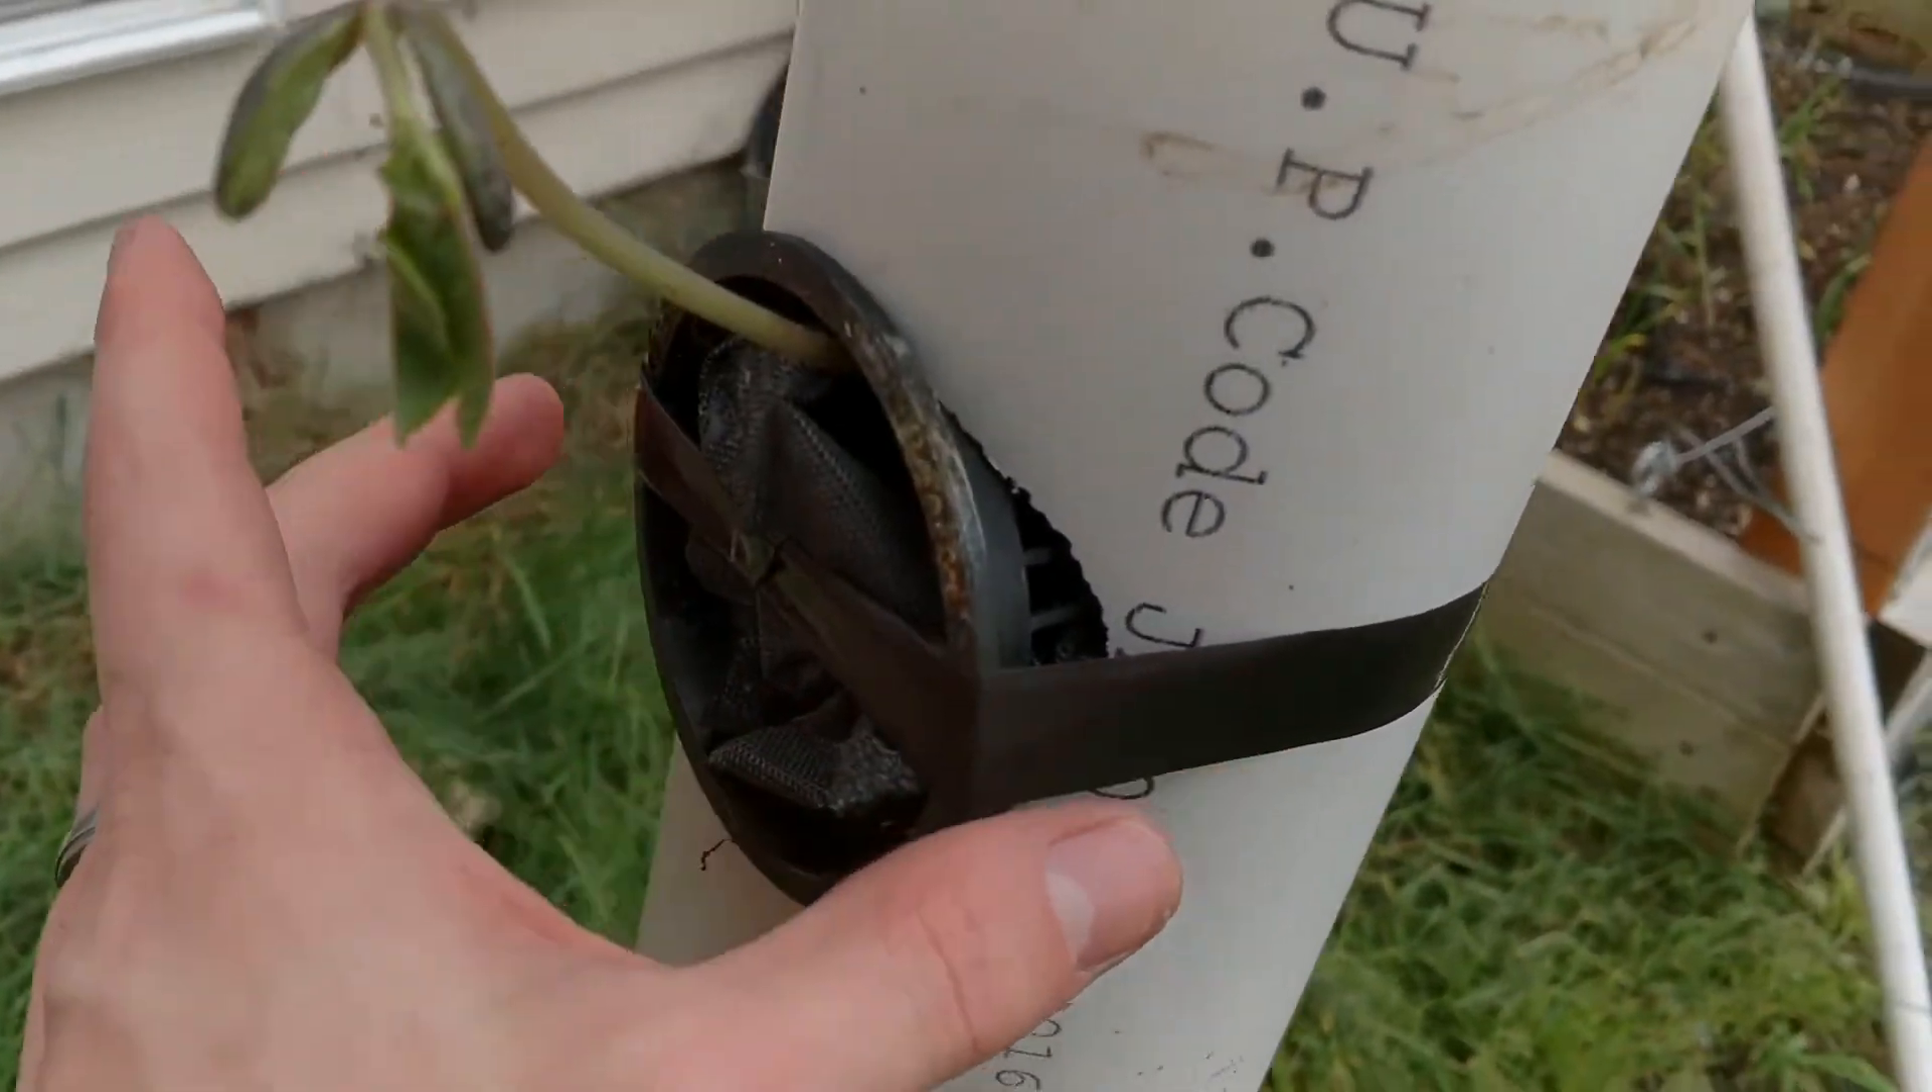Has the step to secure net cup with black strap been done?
Yes.